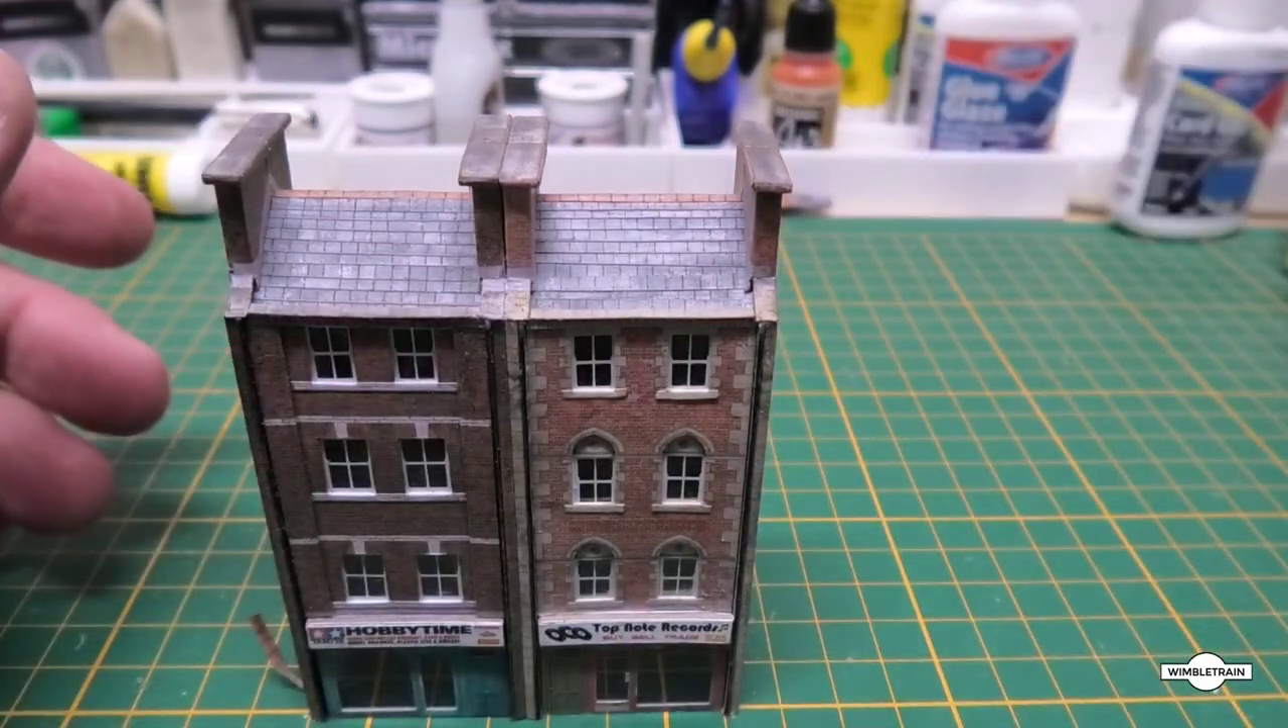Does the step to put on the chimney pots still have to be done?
Yes.